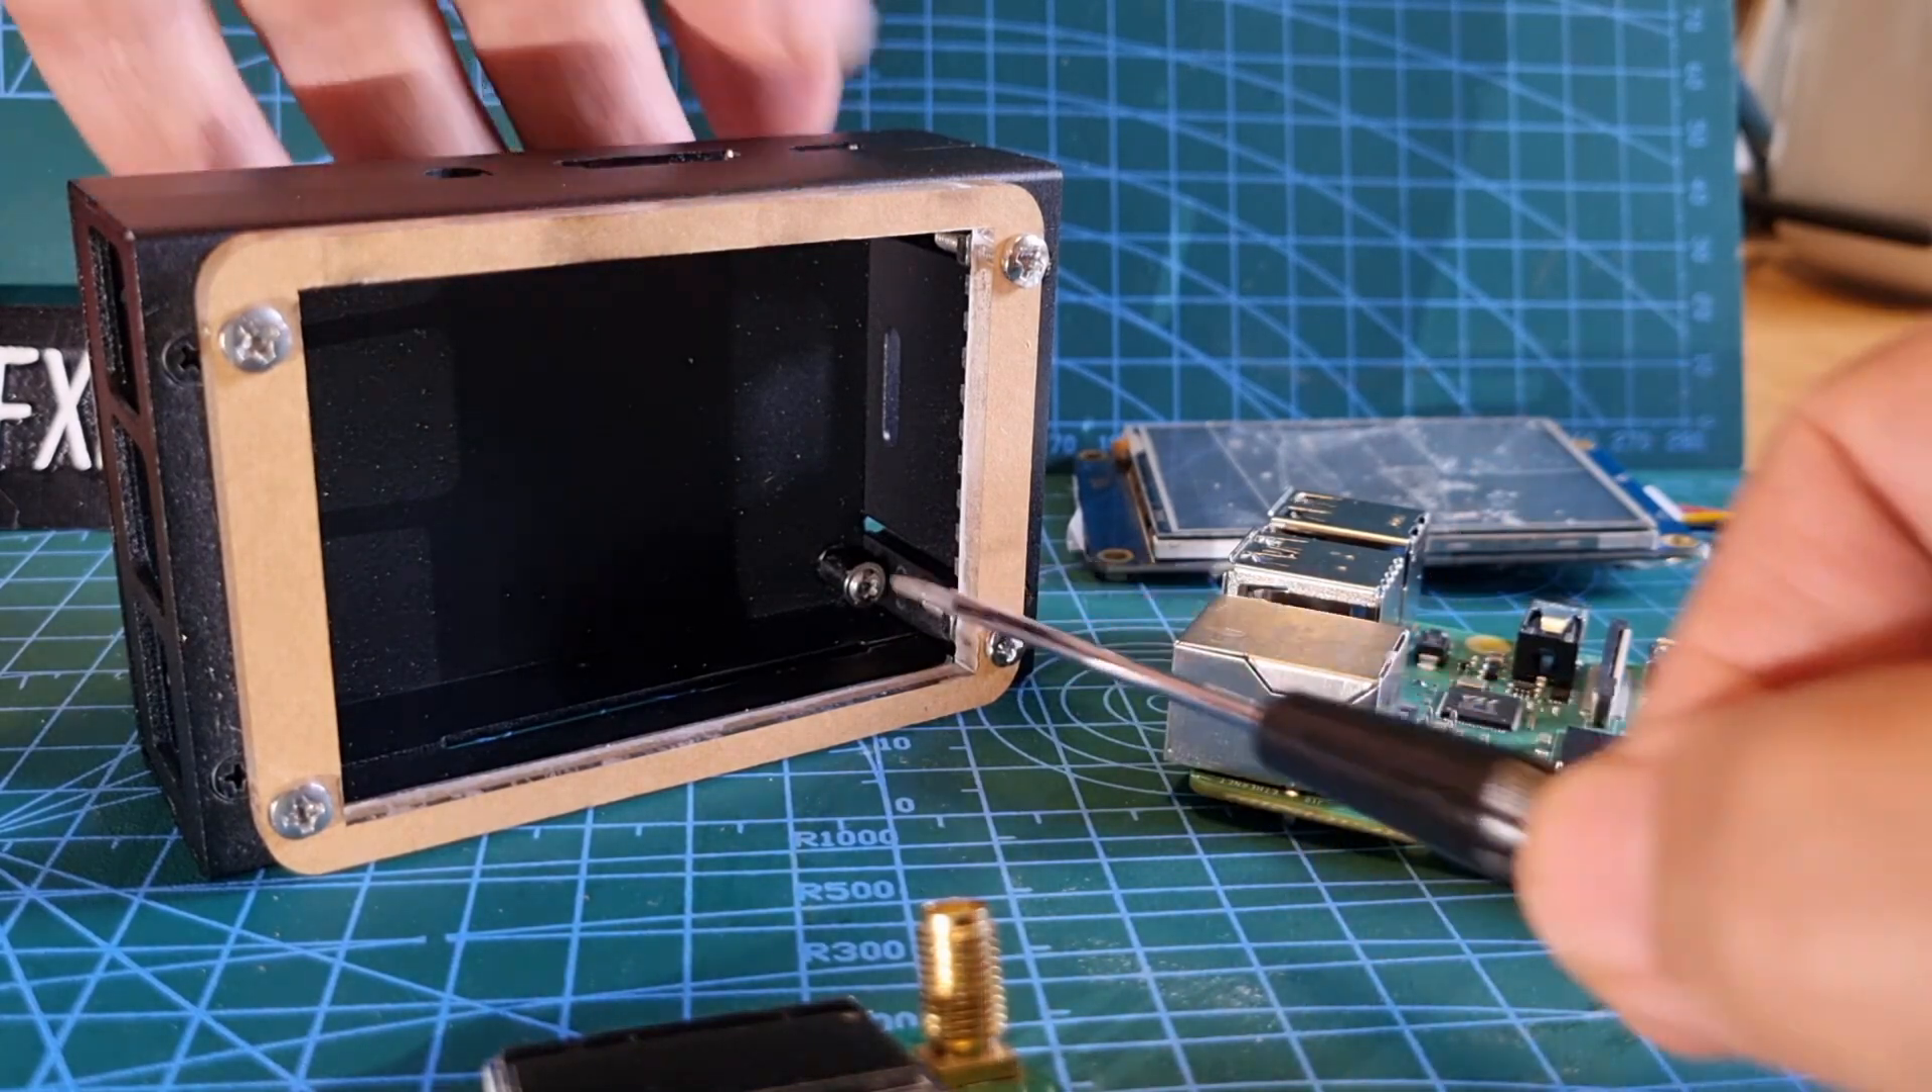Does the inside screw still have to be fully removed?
Yes.